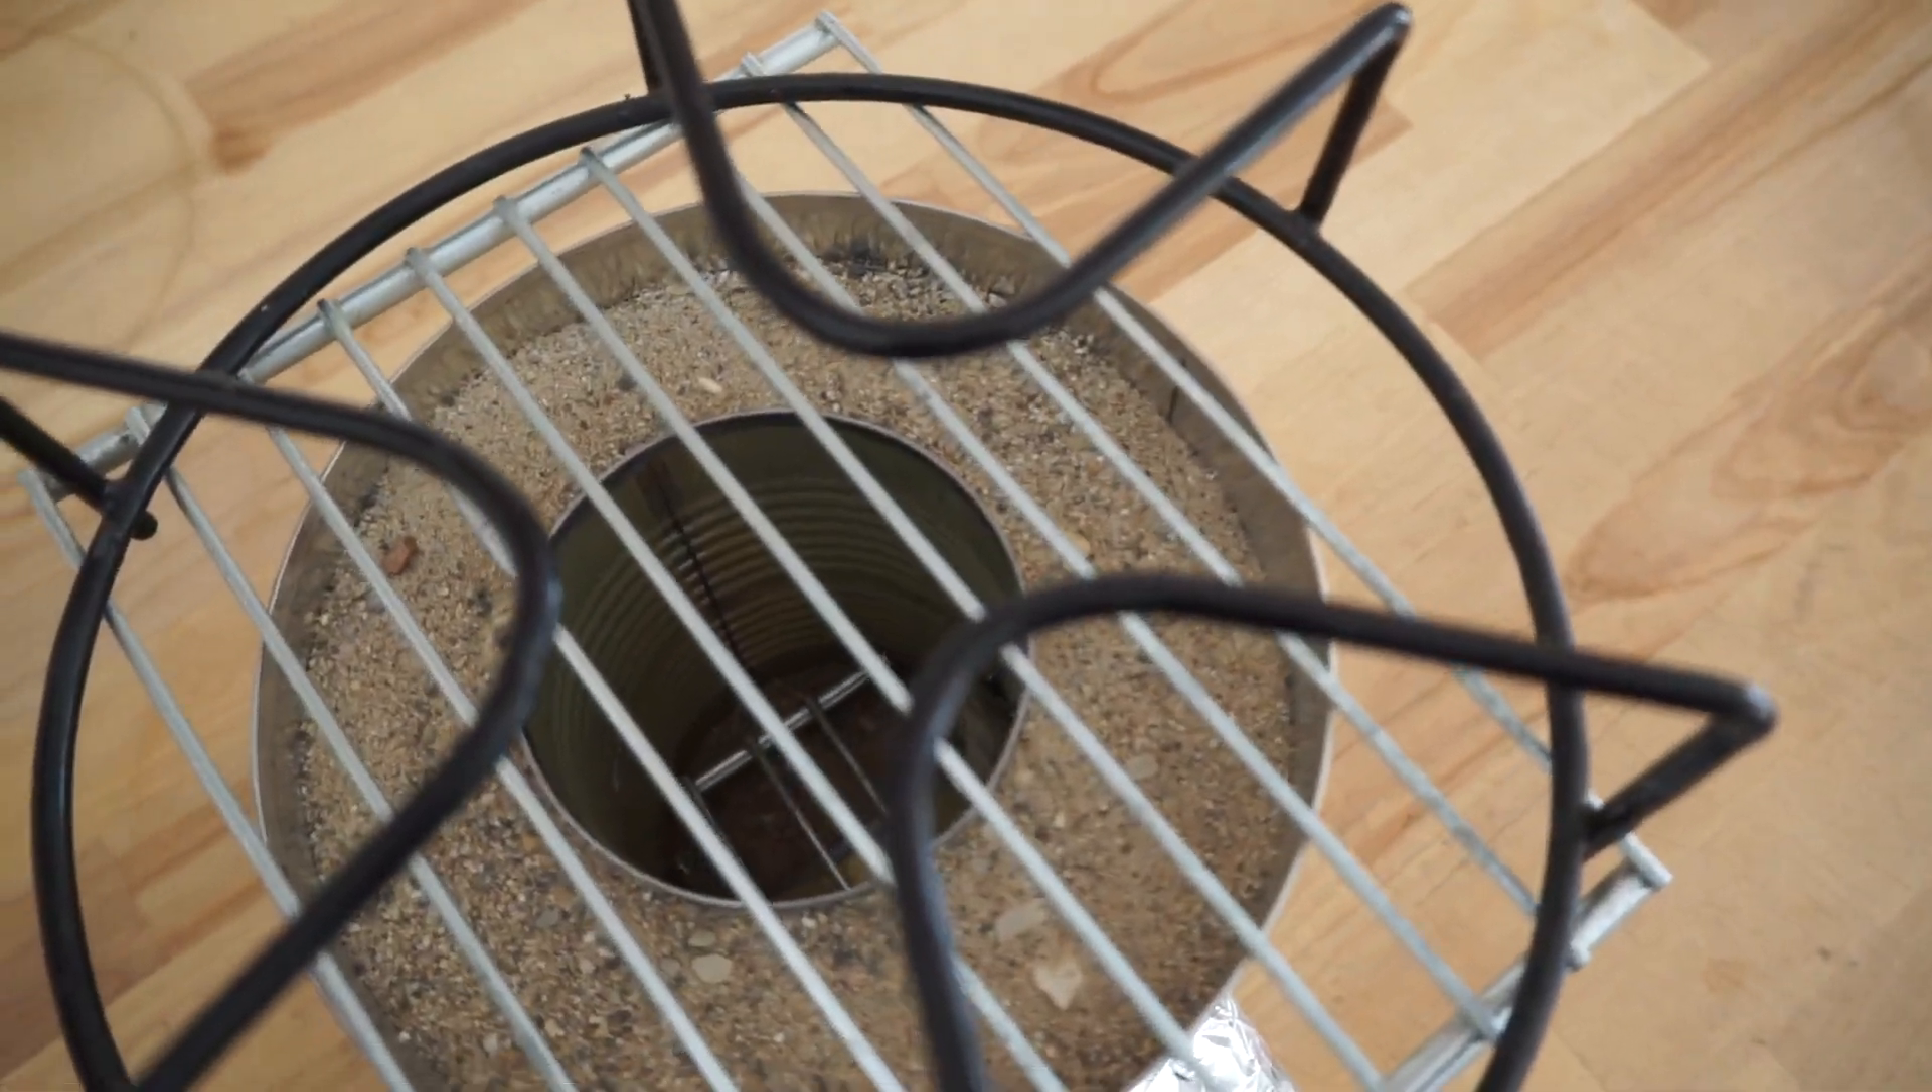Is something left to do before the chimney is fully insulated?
No.